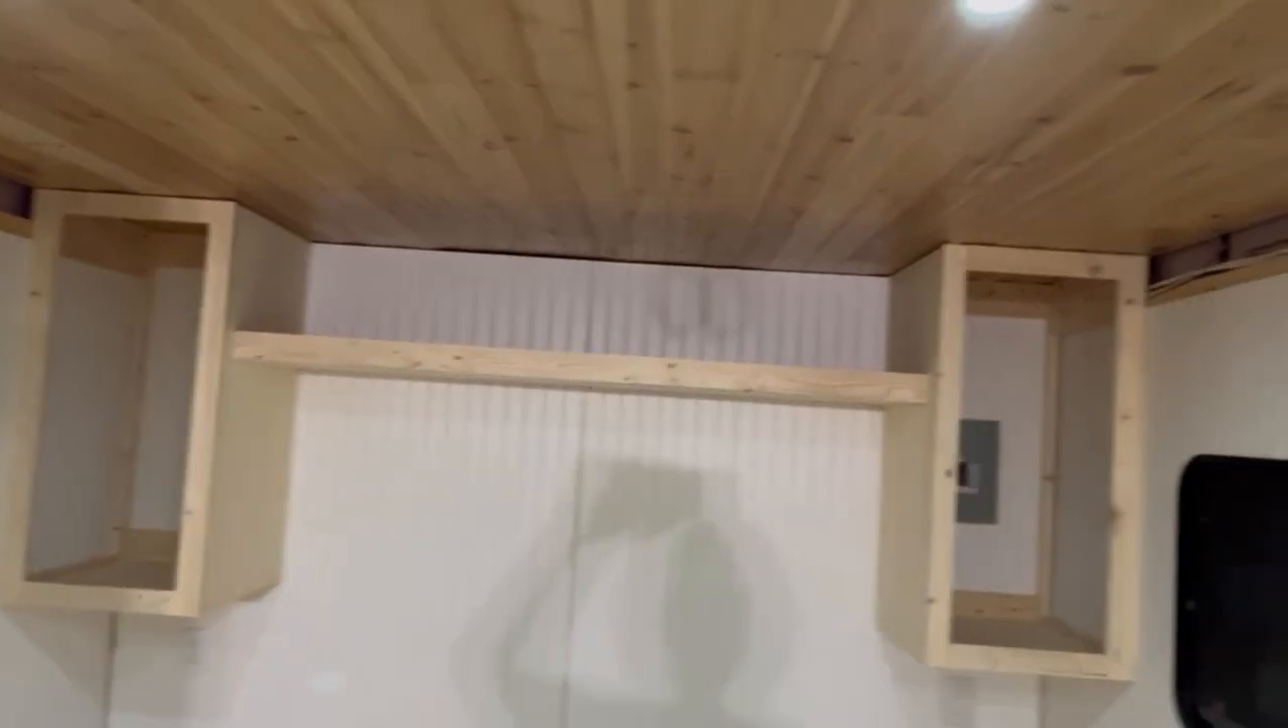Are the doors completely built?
No.